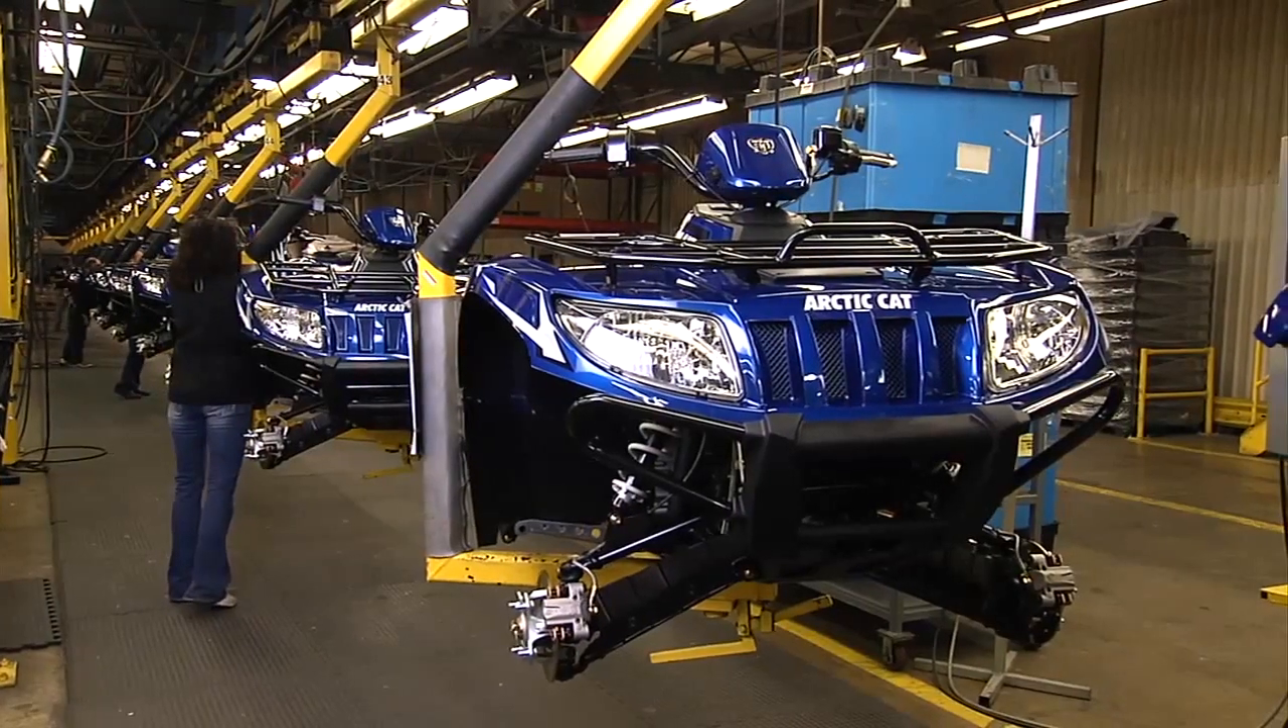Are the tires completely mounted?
No.